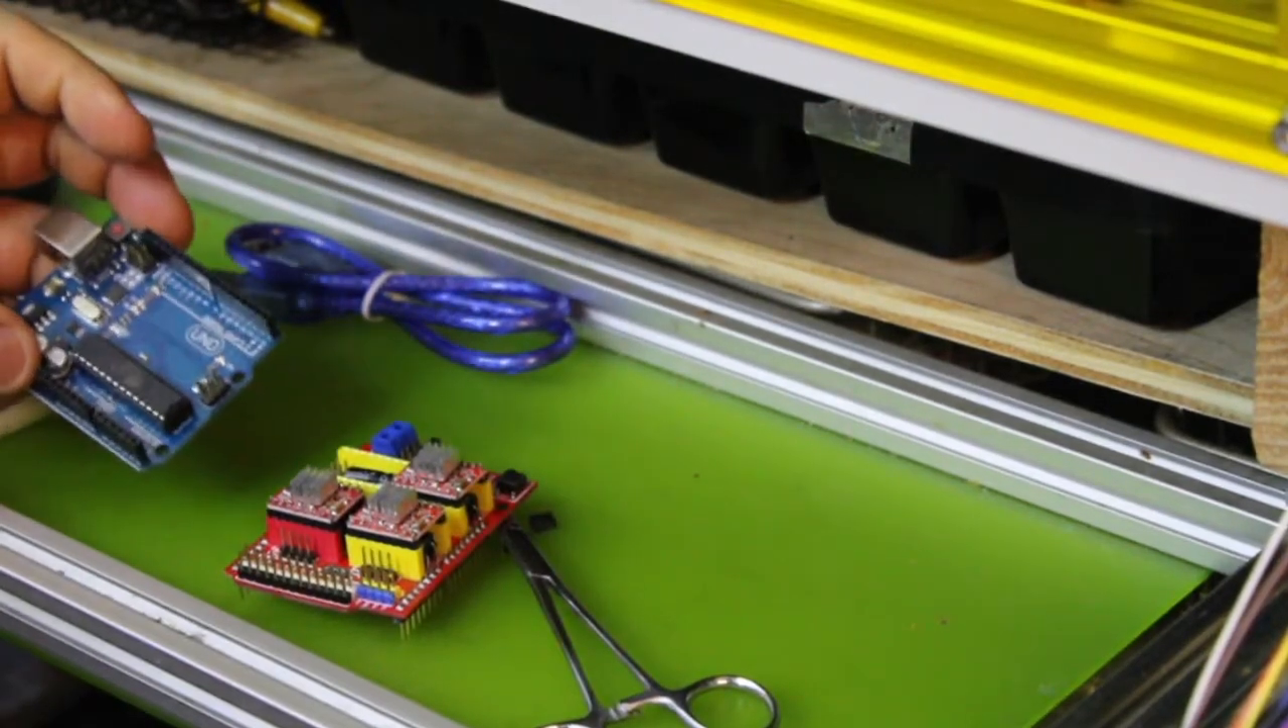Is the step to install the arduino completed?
No.